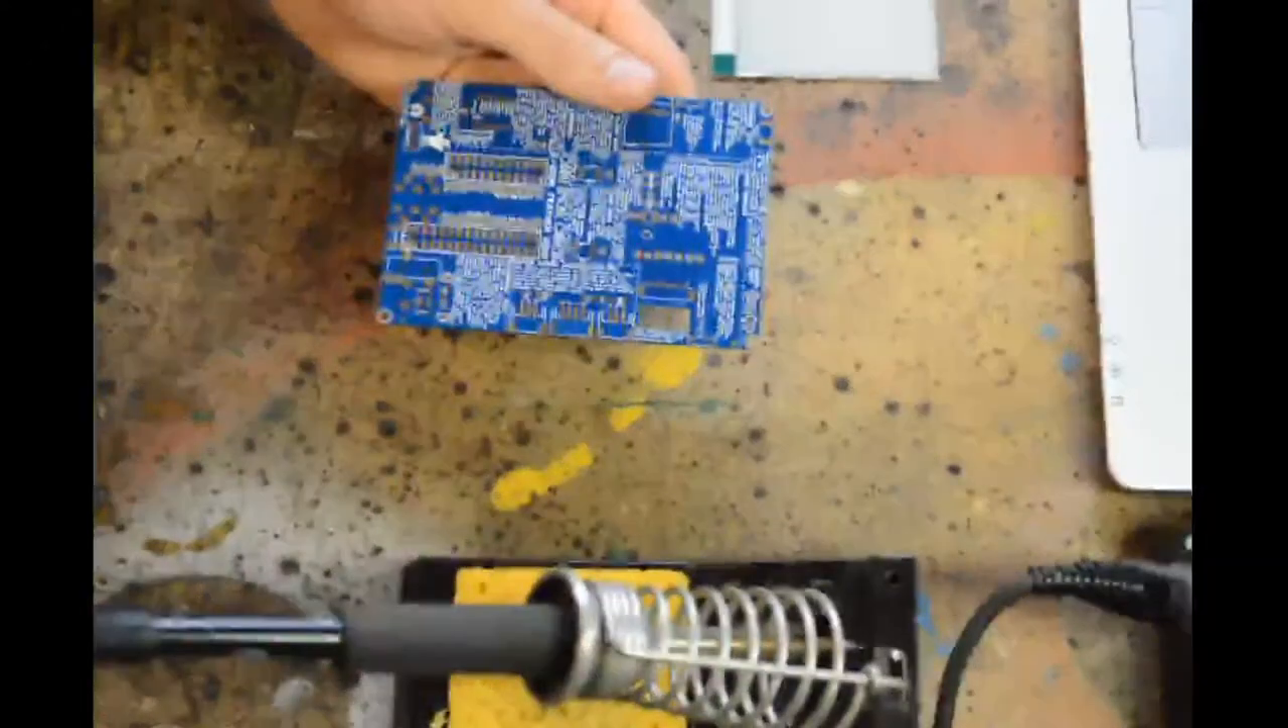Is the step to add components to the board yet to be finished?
Yes.